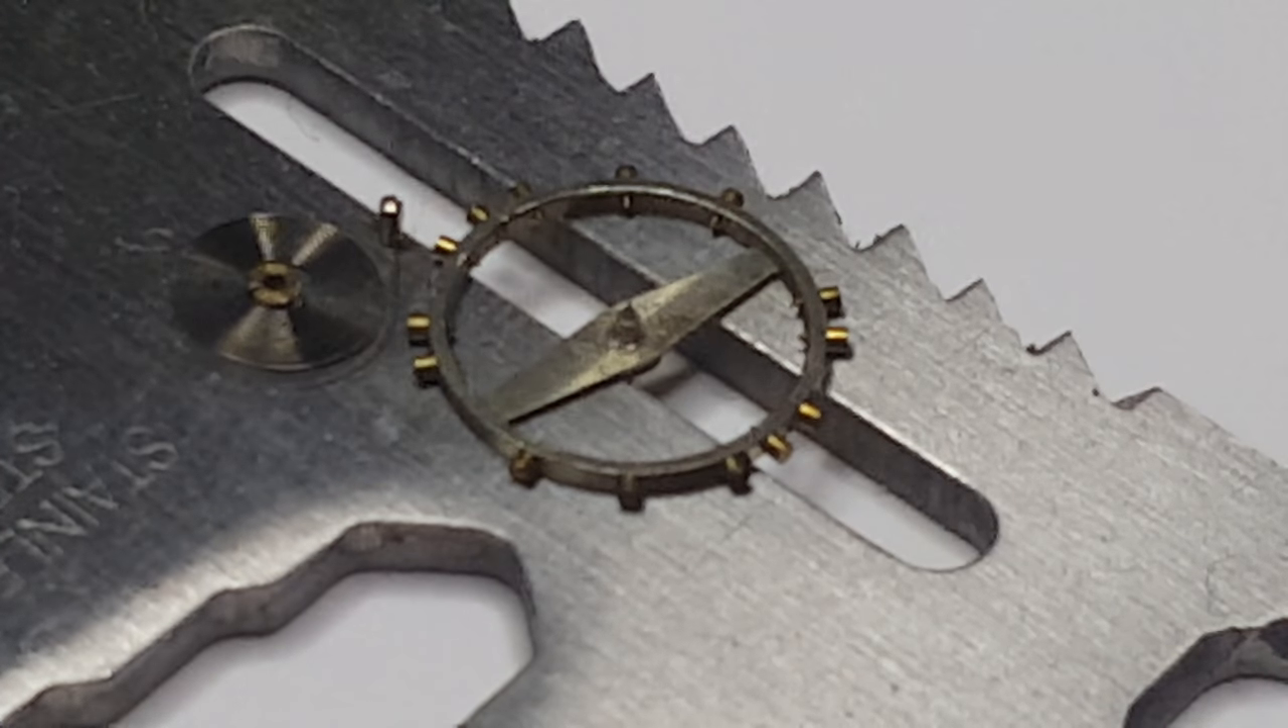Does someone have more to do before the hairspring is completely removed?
No.